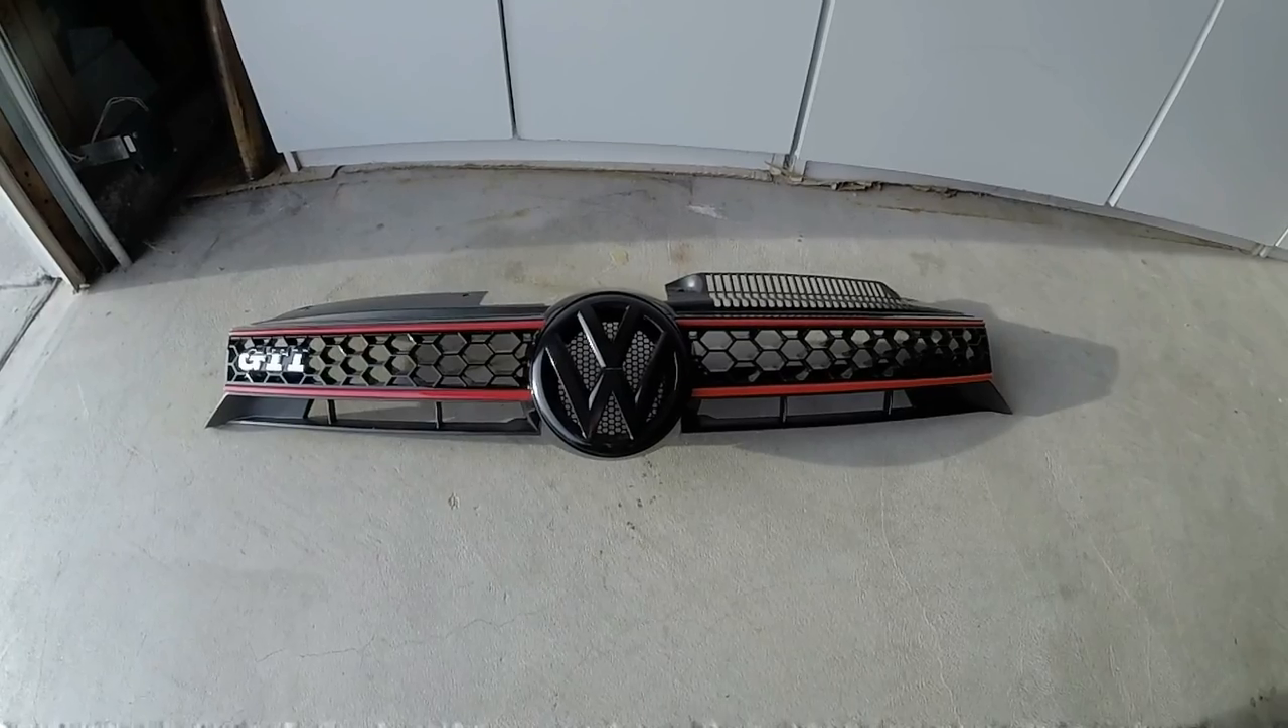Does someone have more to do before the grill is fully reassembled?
No.